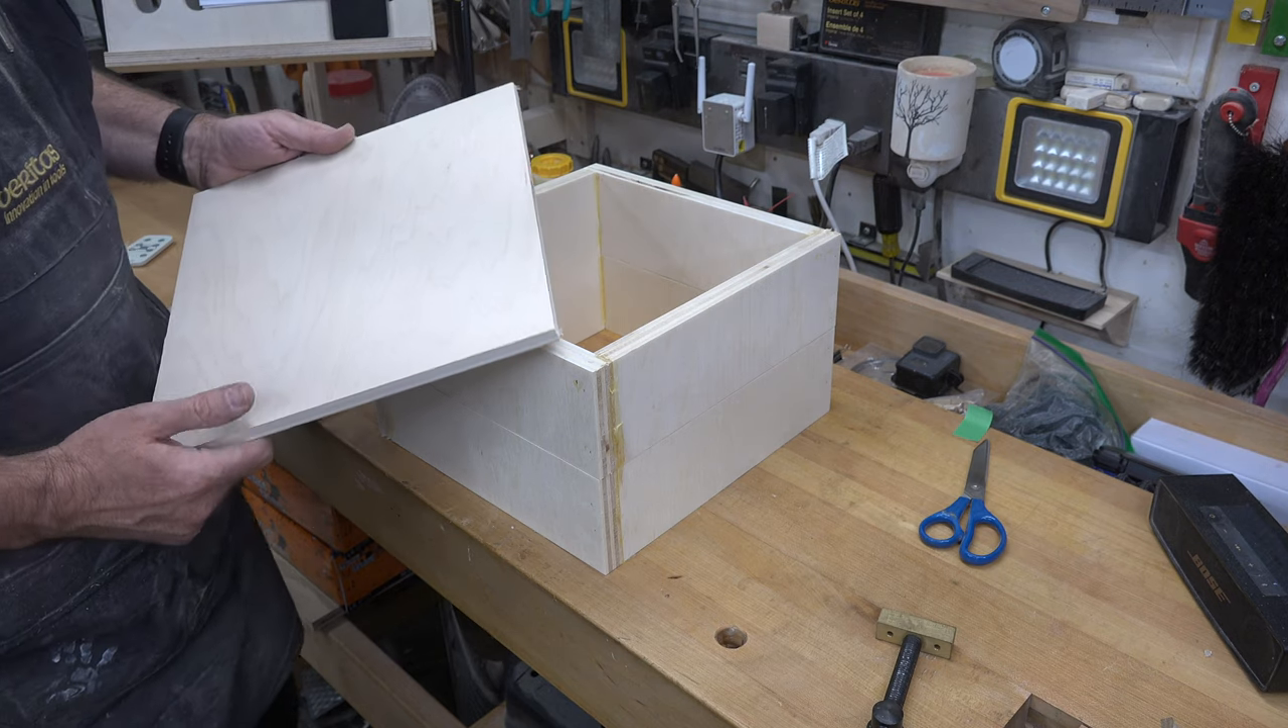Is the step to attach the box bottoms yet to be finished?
Yes.